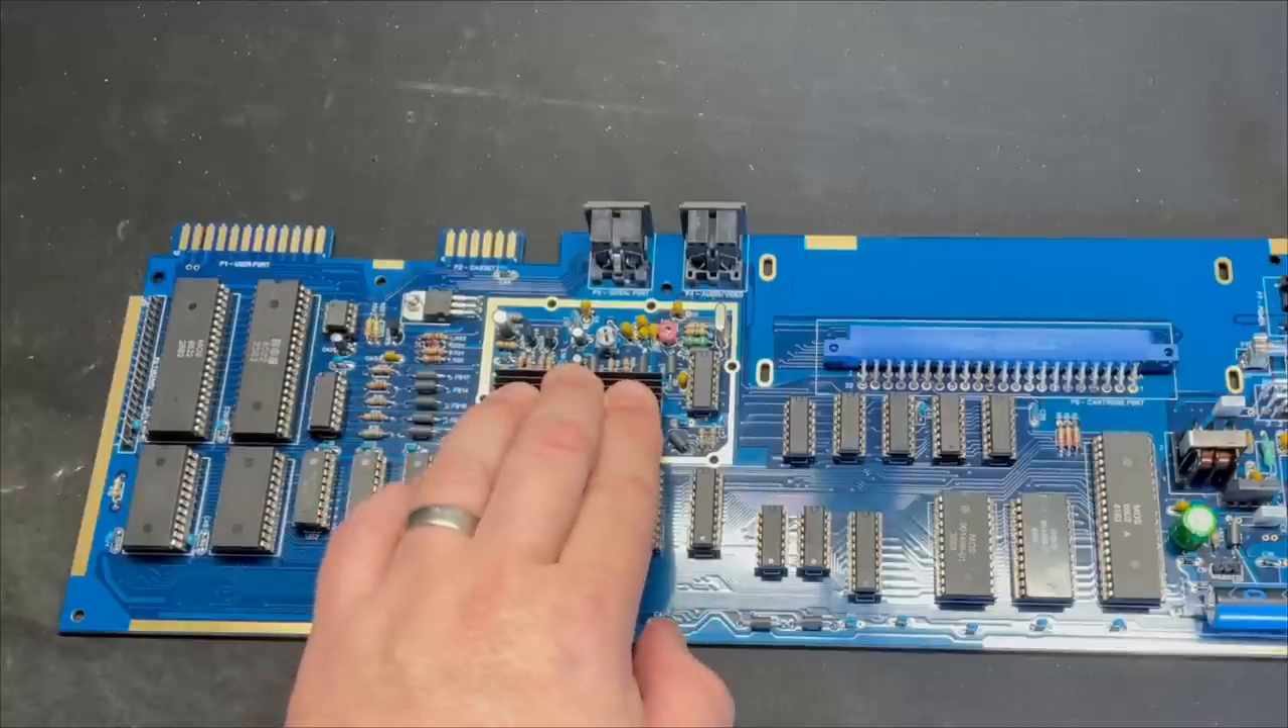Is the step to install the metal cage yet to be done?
Yes.